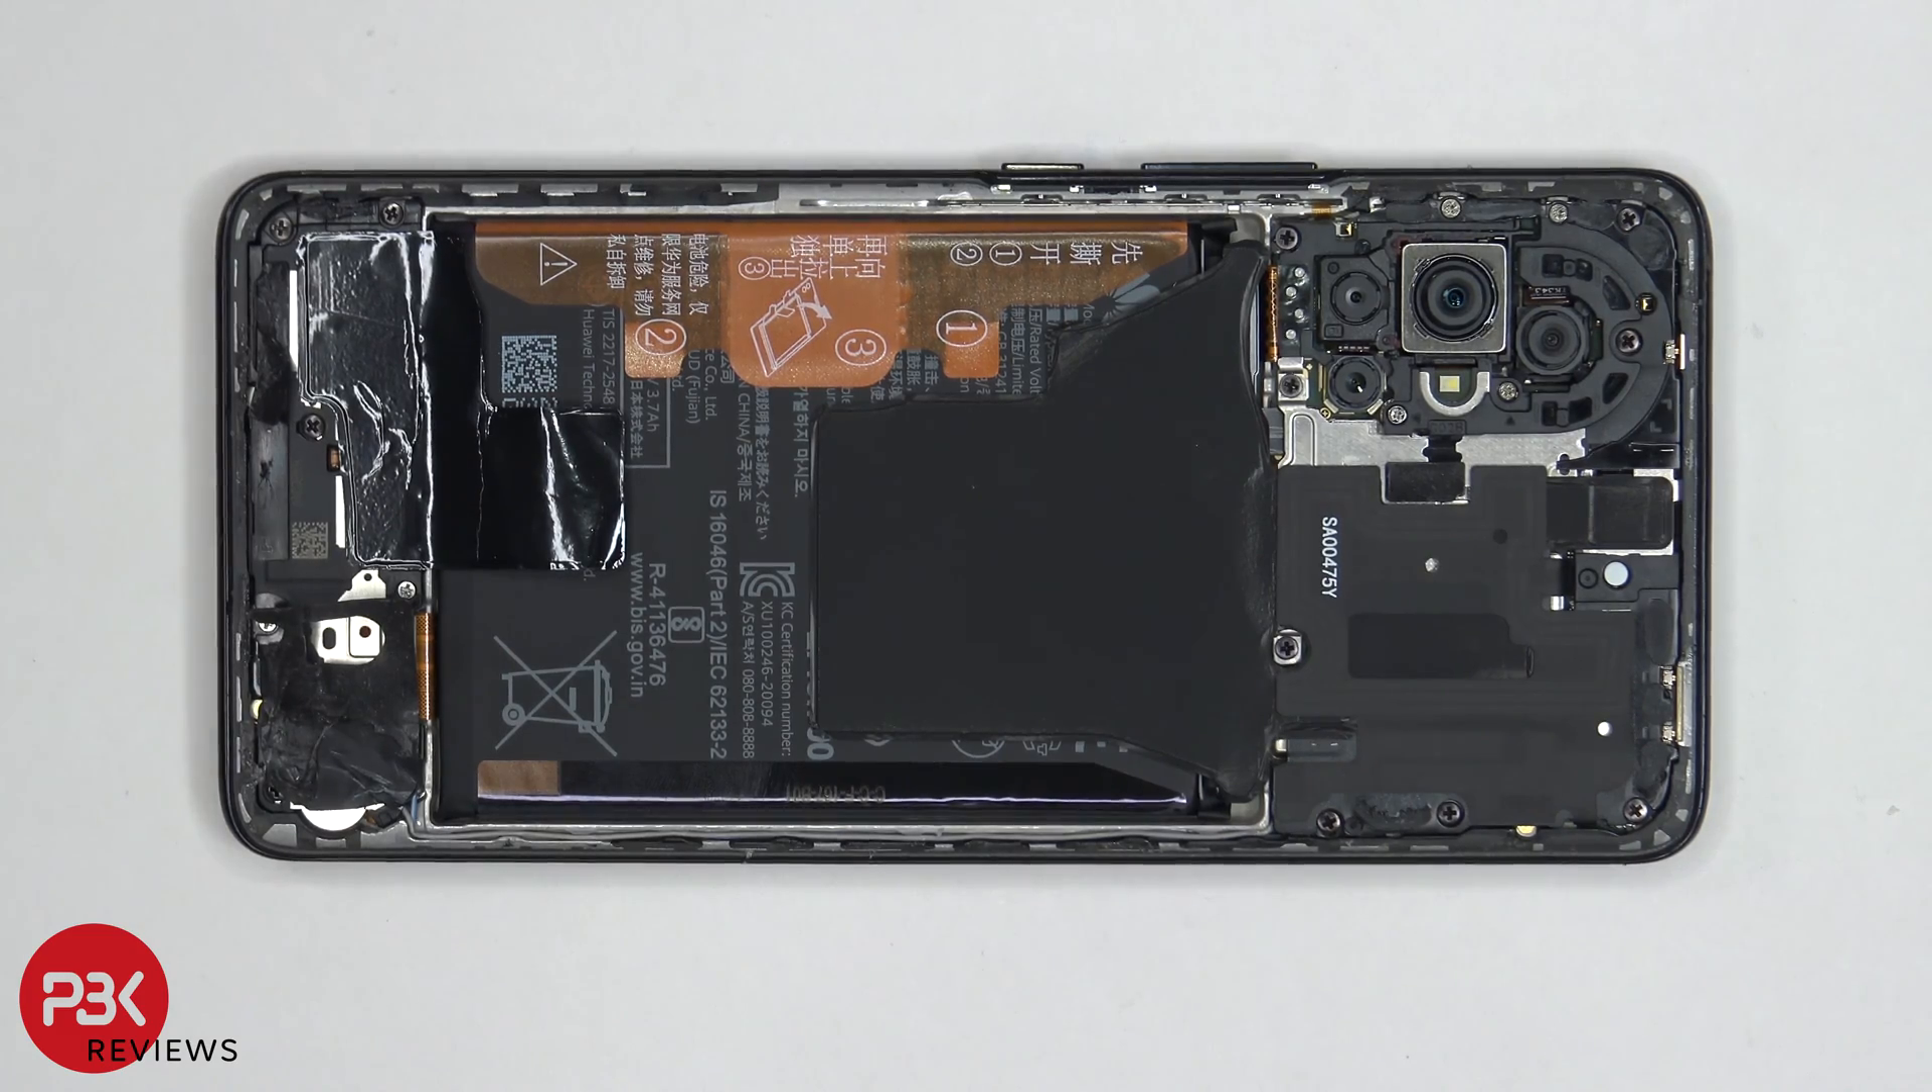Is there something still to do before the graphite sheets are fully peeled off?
Yes.